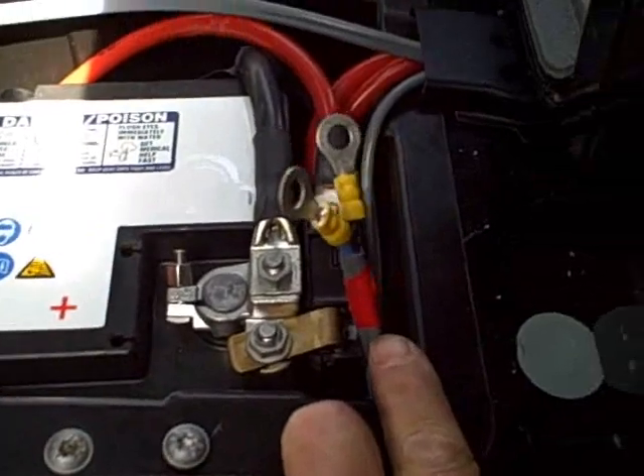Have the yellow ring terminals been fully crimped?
Yes.